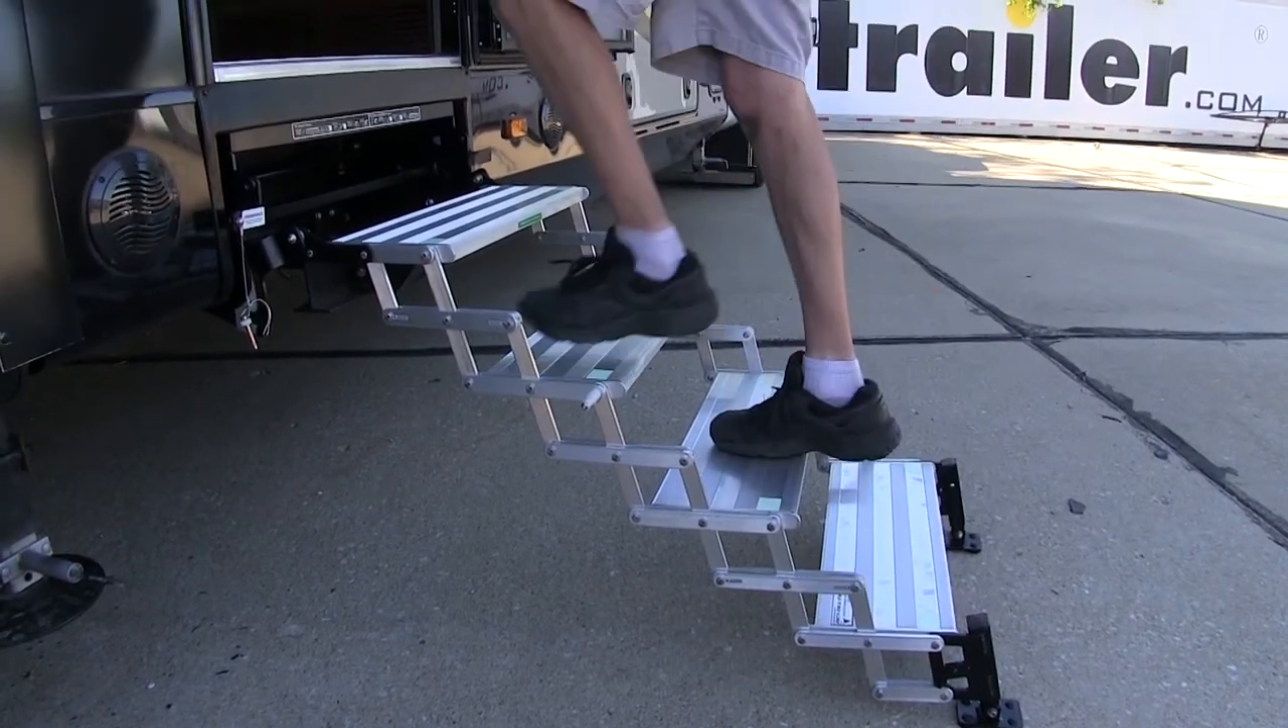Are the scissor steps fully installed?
Yes.